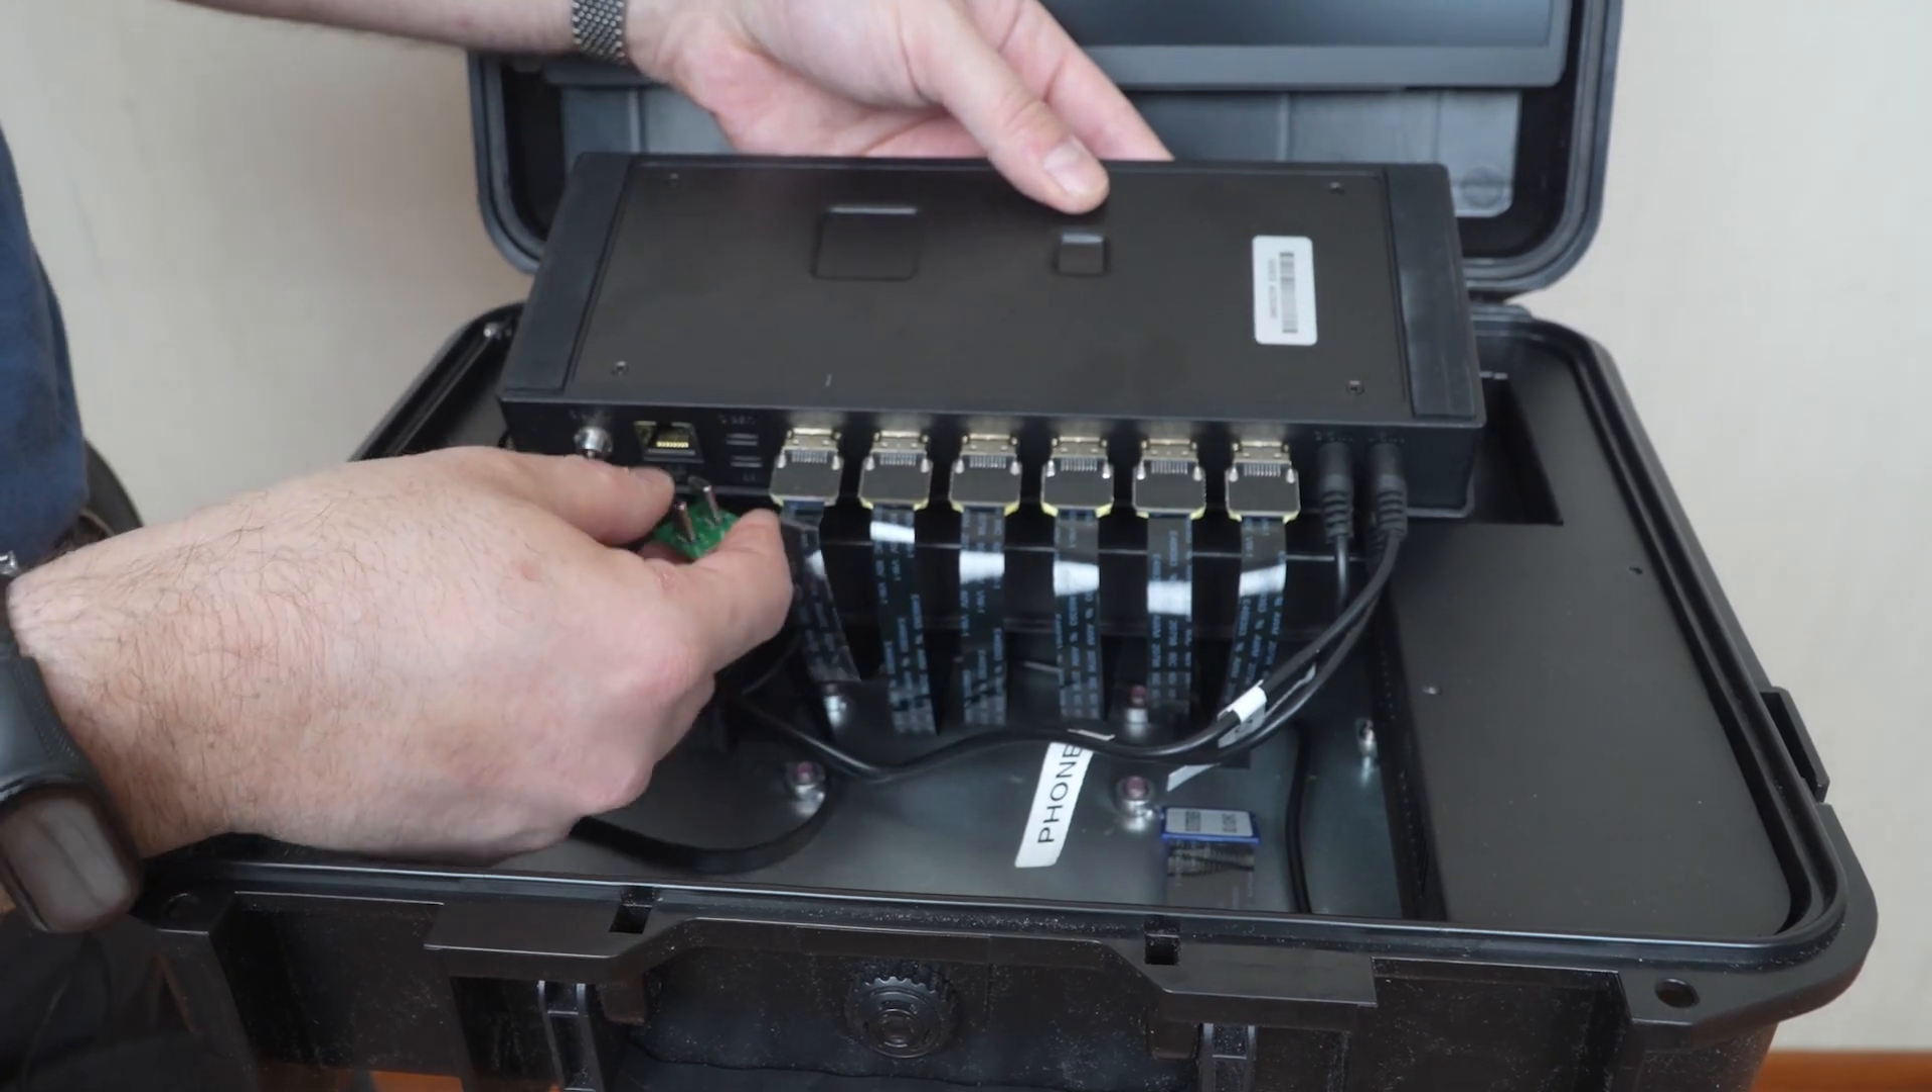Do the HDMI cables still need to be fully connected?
No.